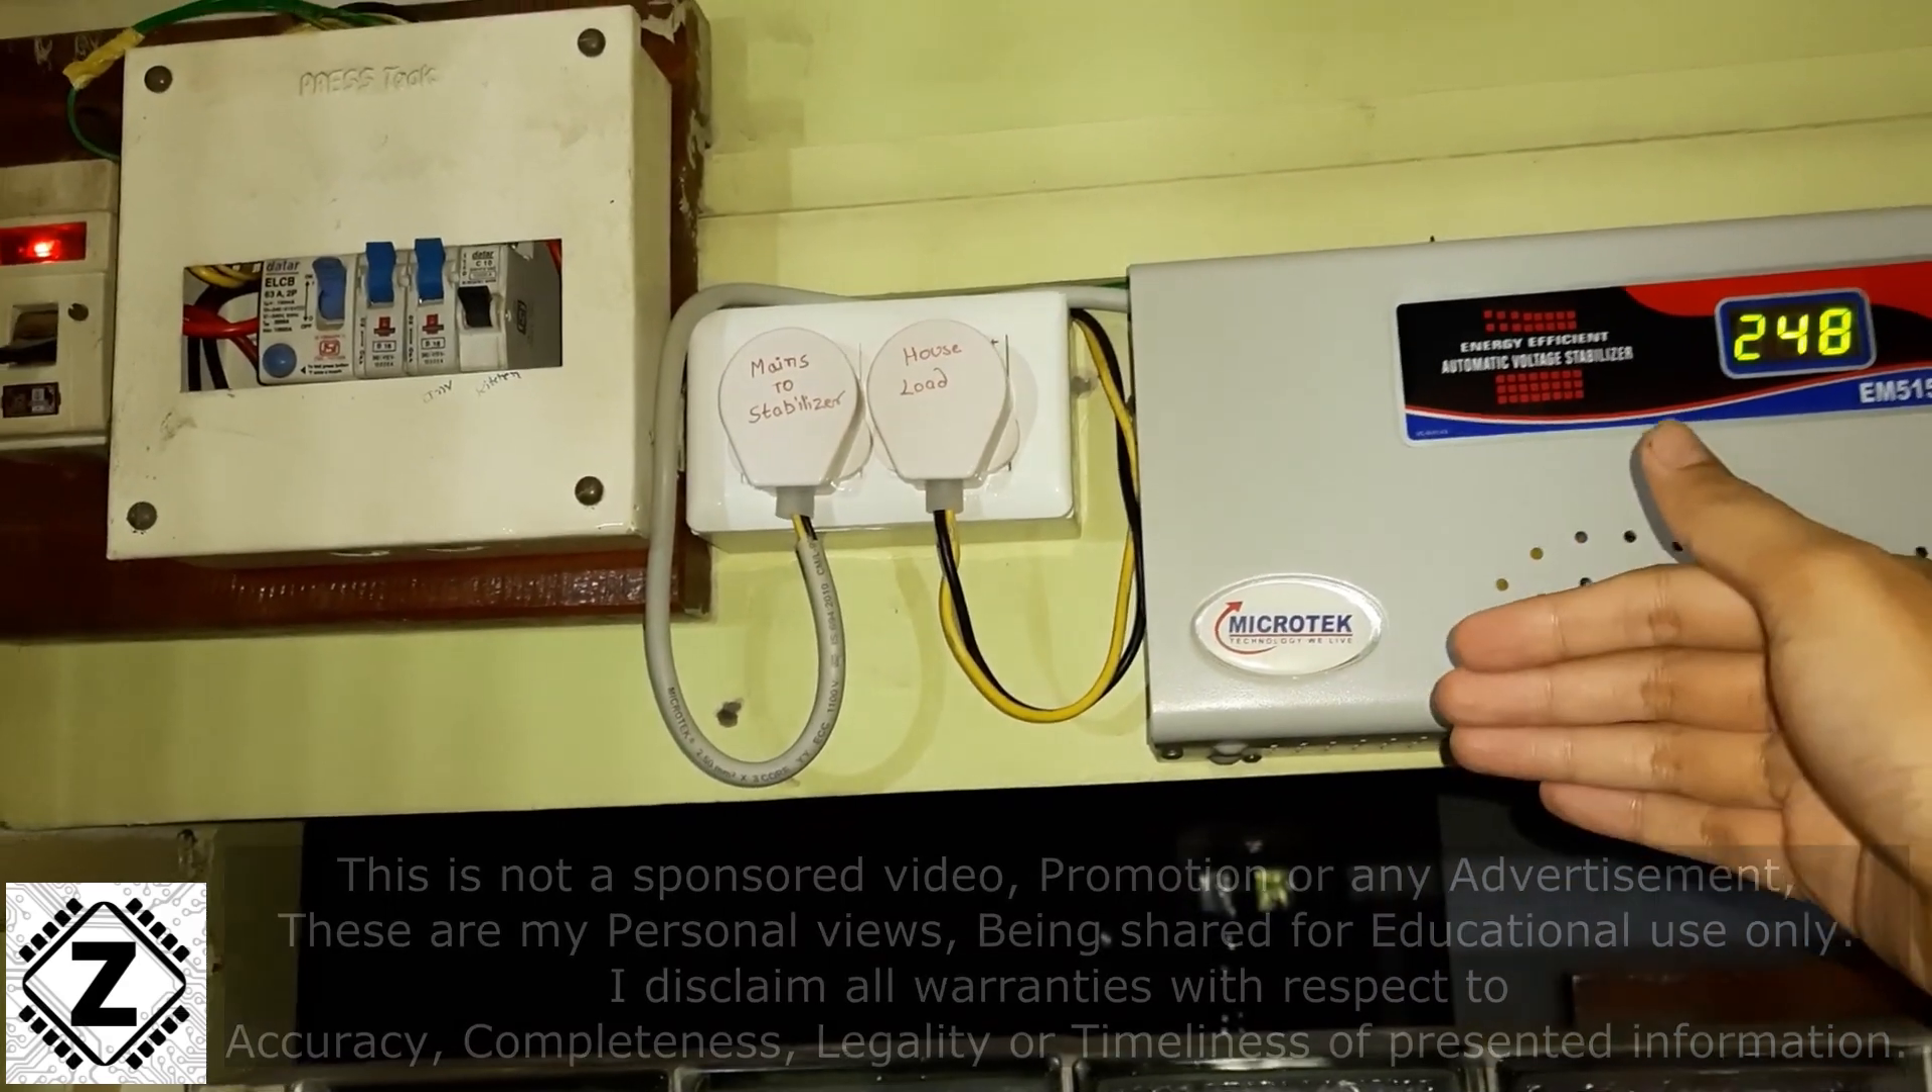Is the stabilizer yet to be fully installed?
No.